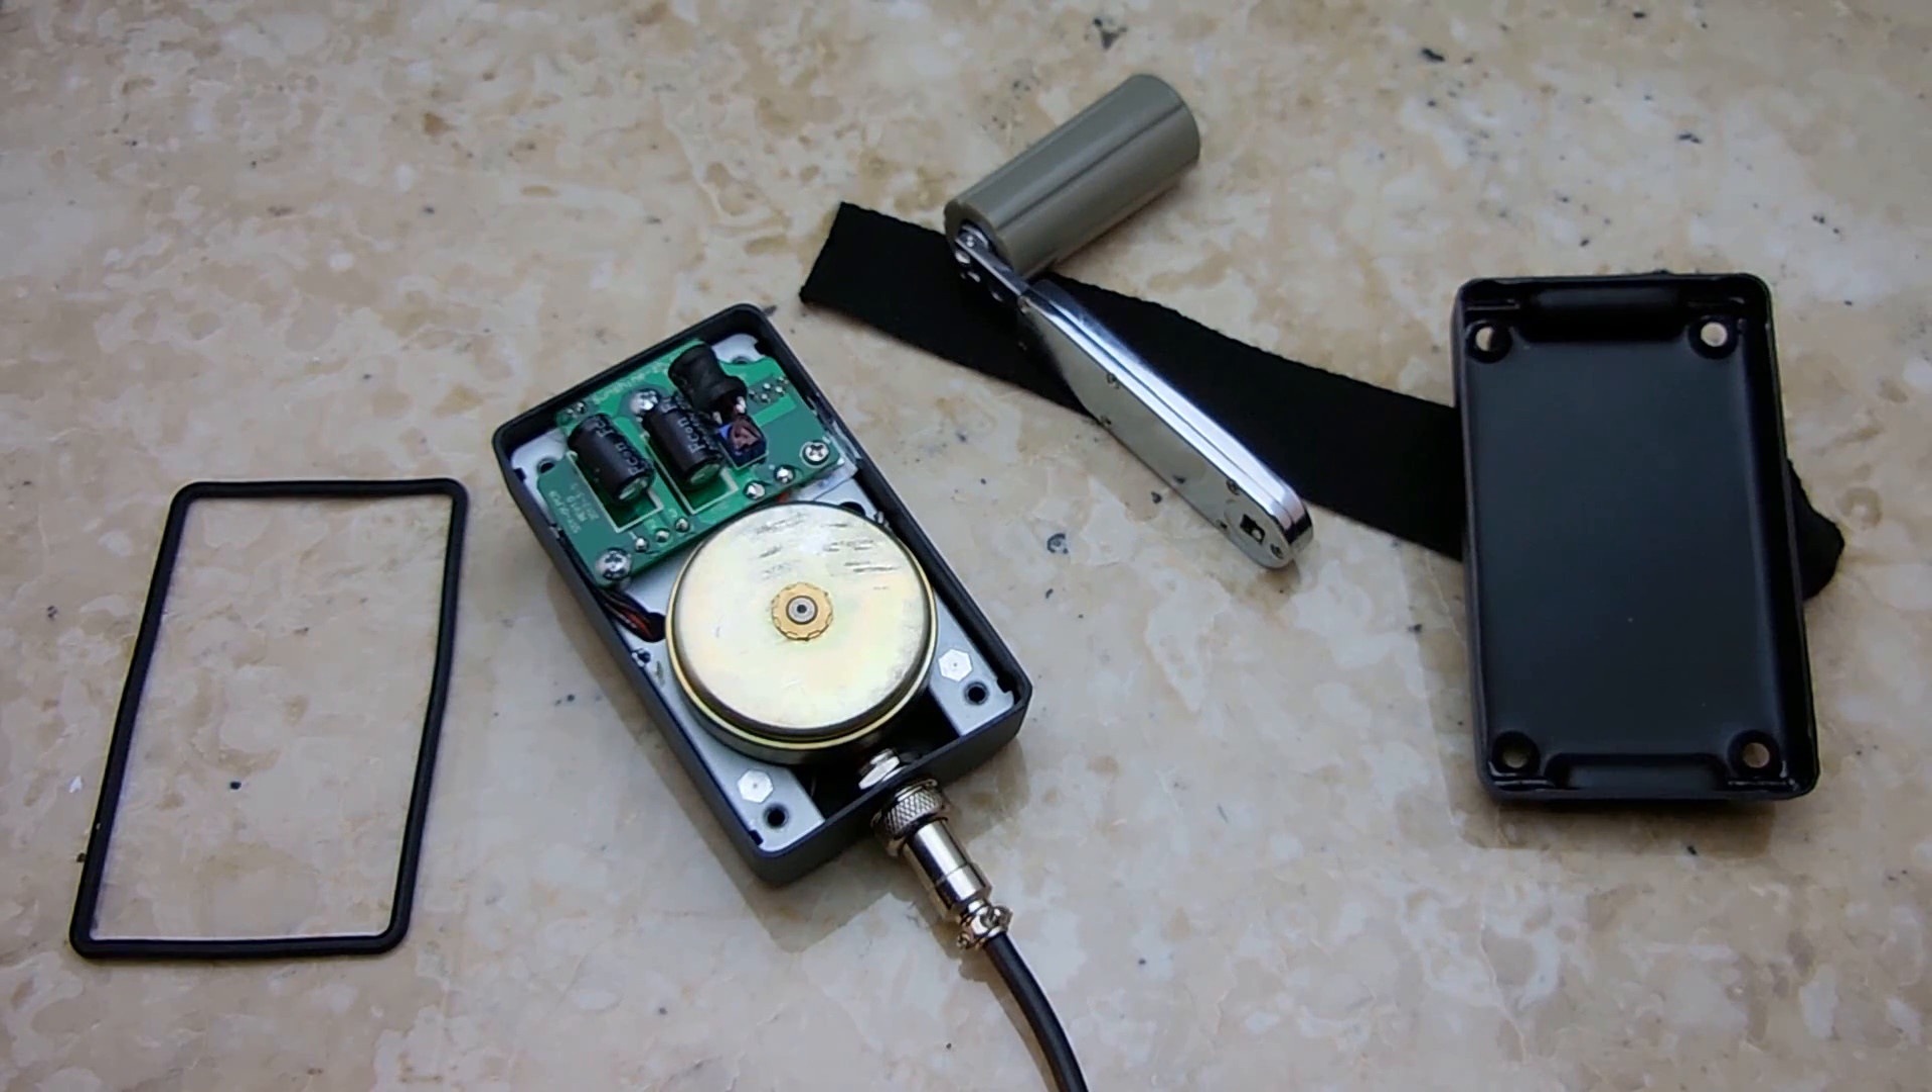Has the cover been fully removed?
Yes.